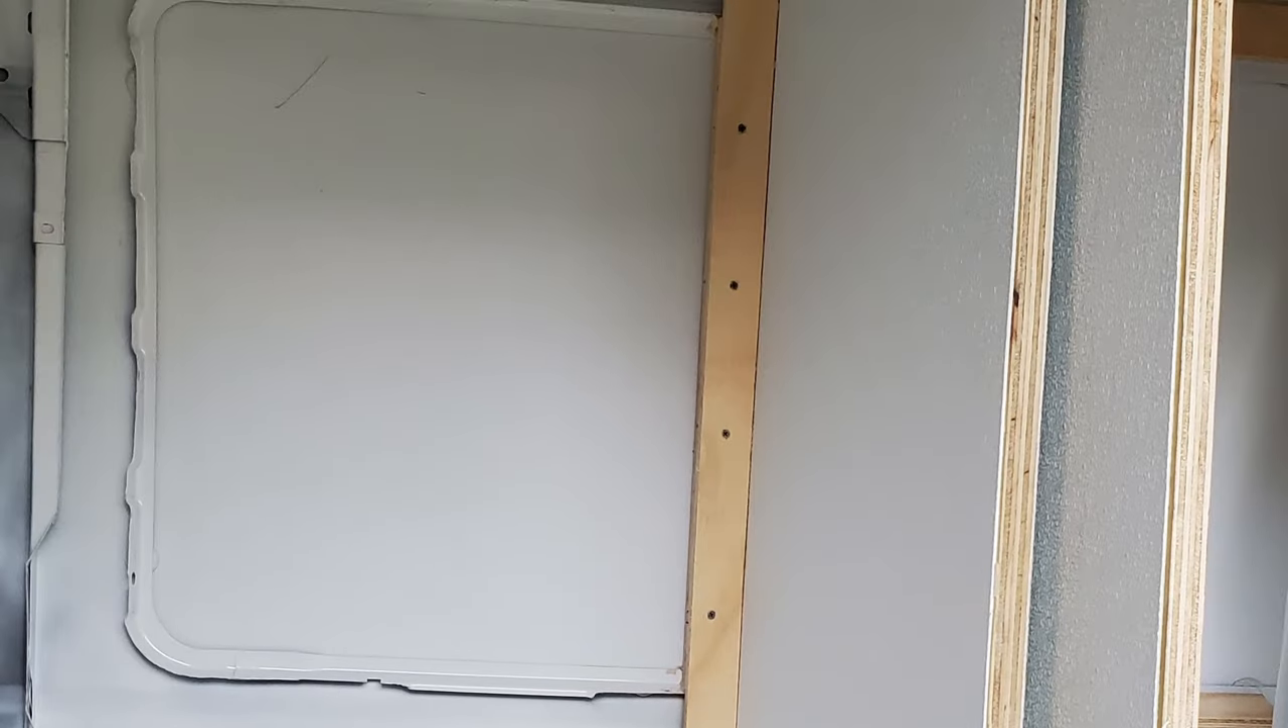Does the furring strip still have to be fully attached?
No.